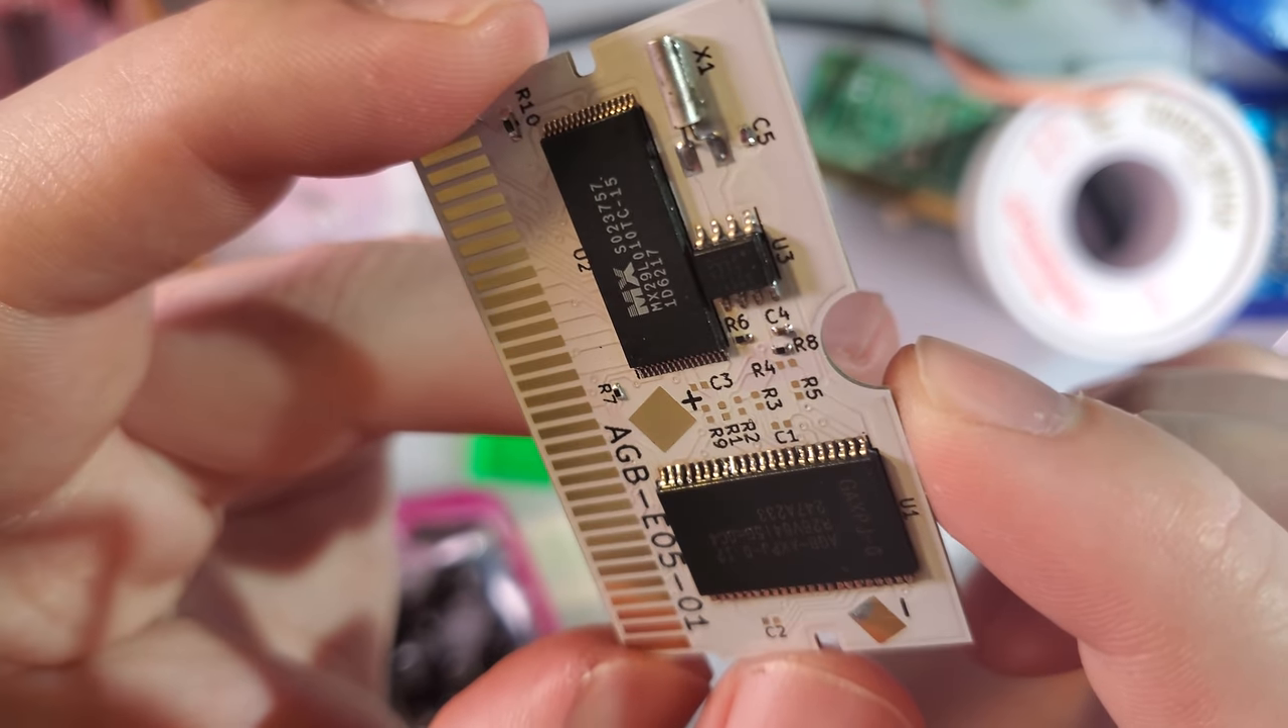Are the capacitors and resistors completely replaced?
No.